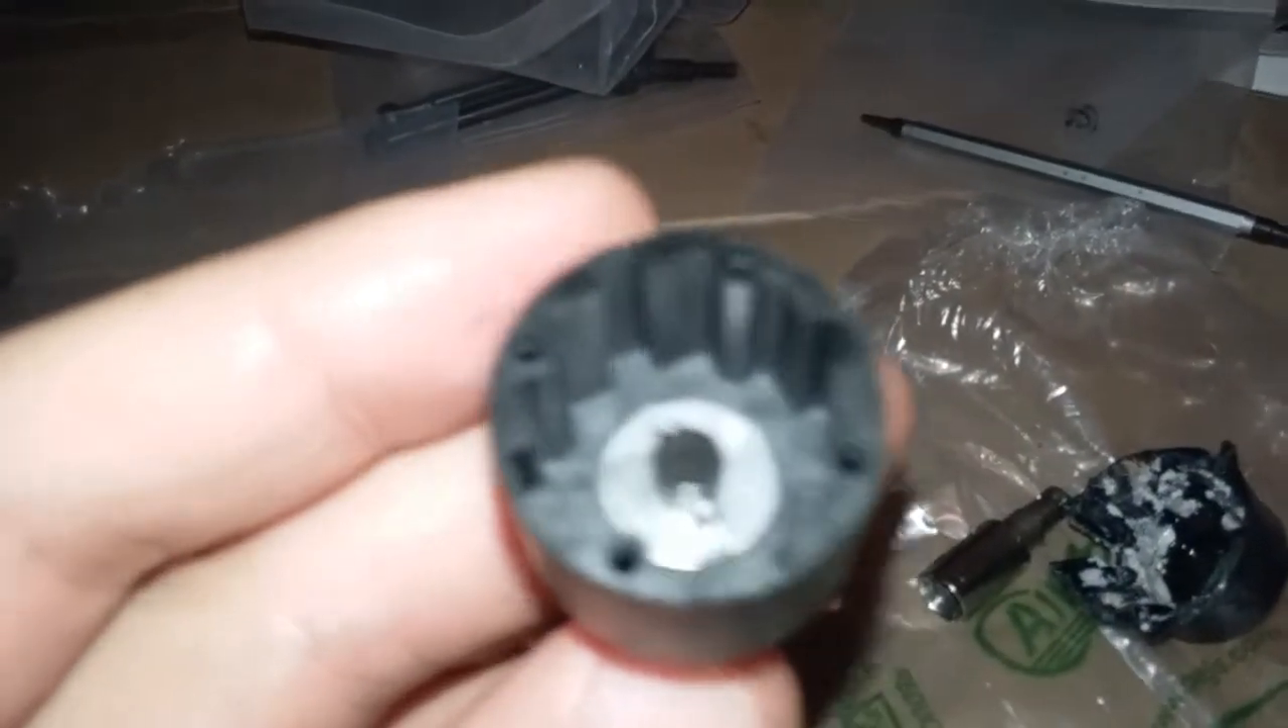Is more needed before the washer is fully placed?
No.